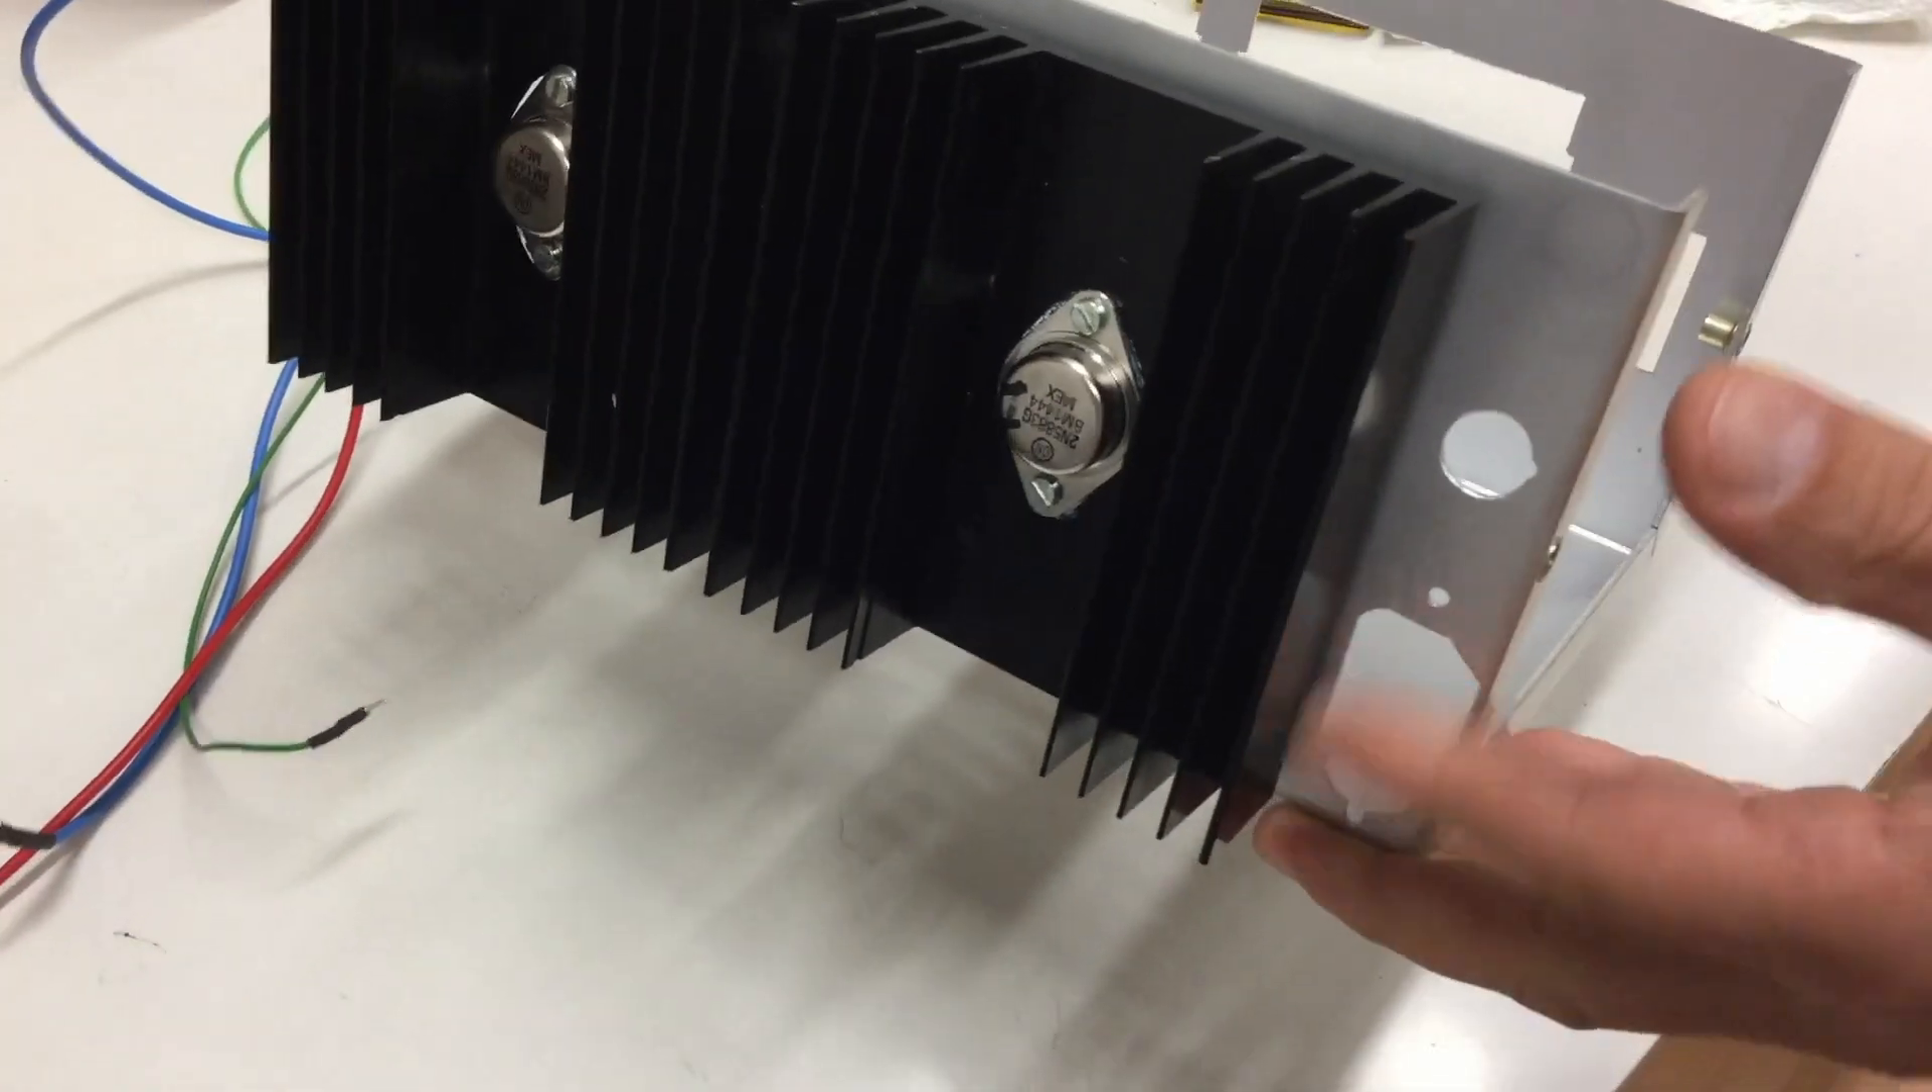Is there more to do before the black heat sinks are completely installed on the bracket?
No.